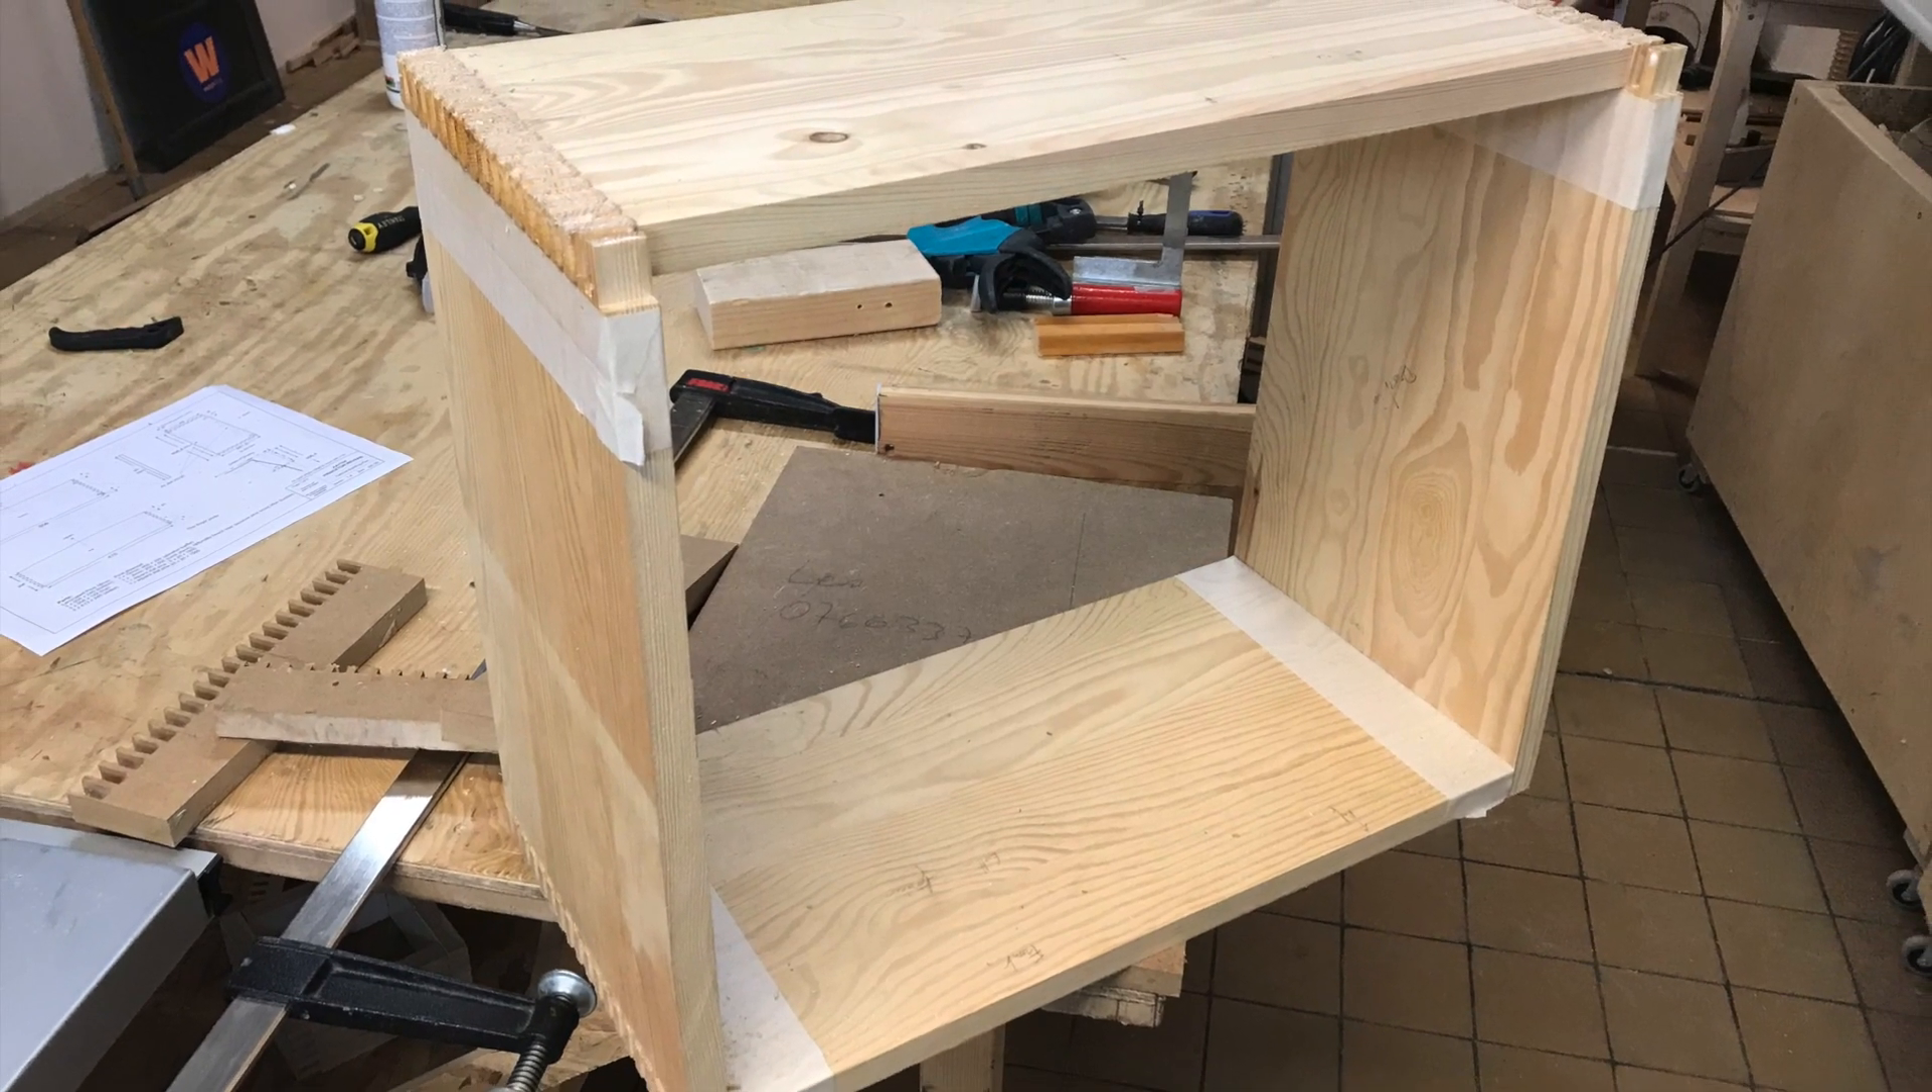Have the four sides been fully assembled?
Yes.